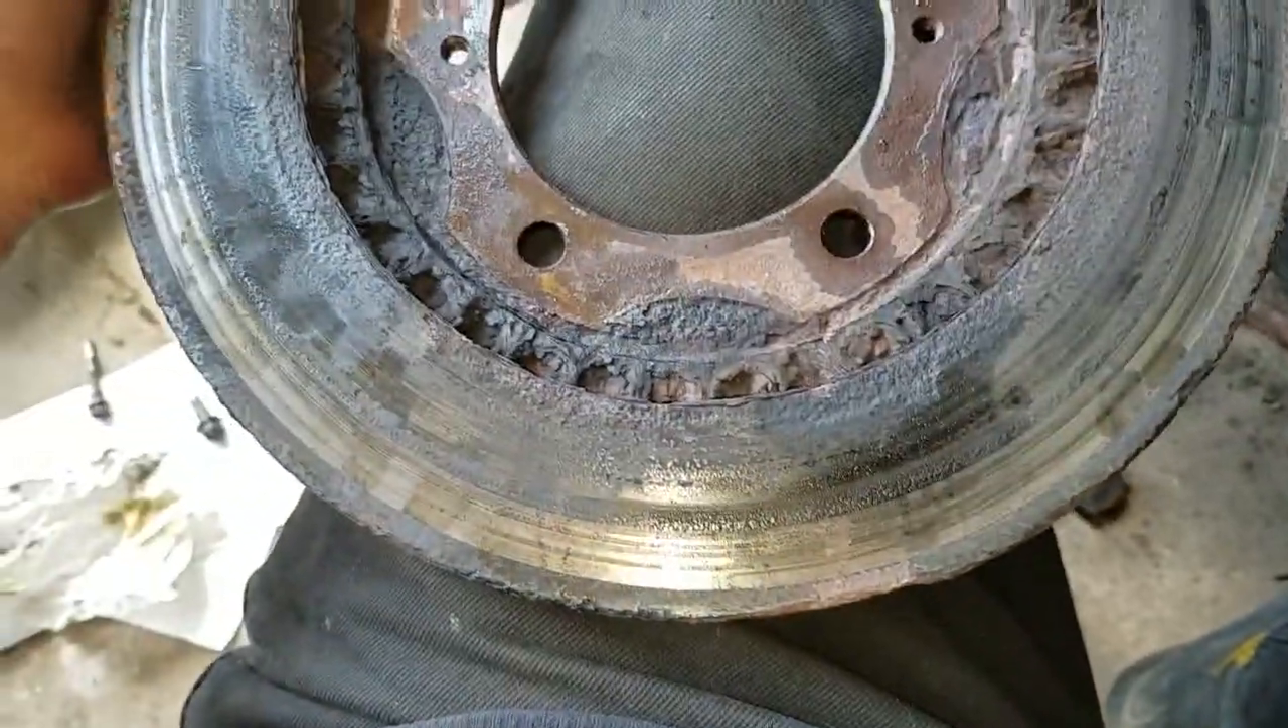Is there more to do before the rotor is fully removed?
No.